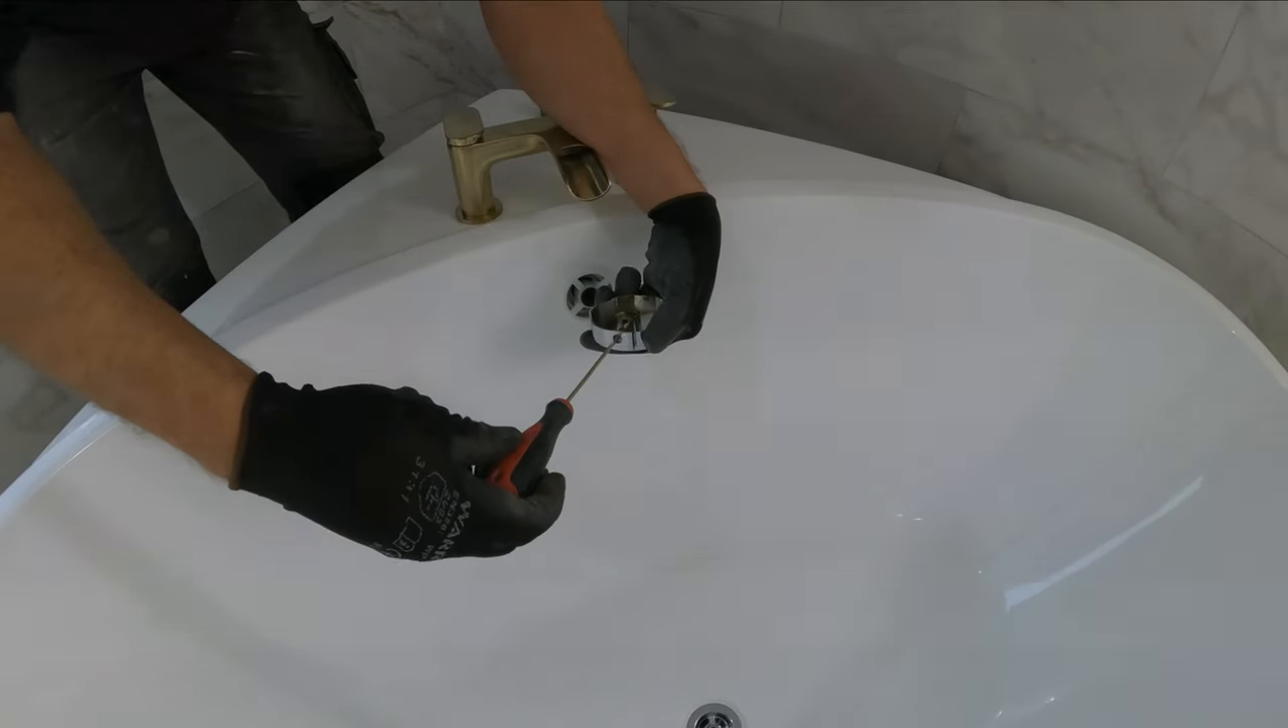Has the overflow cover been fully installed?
No.